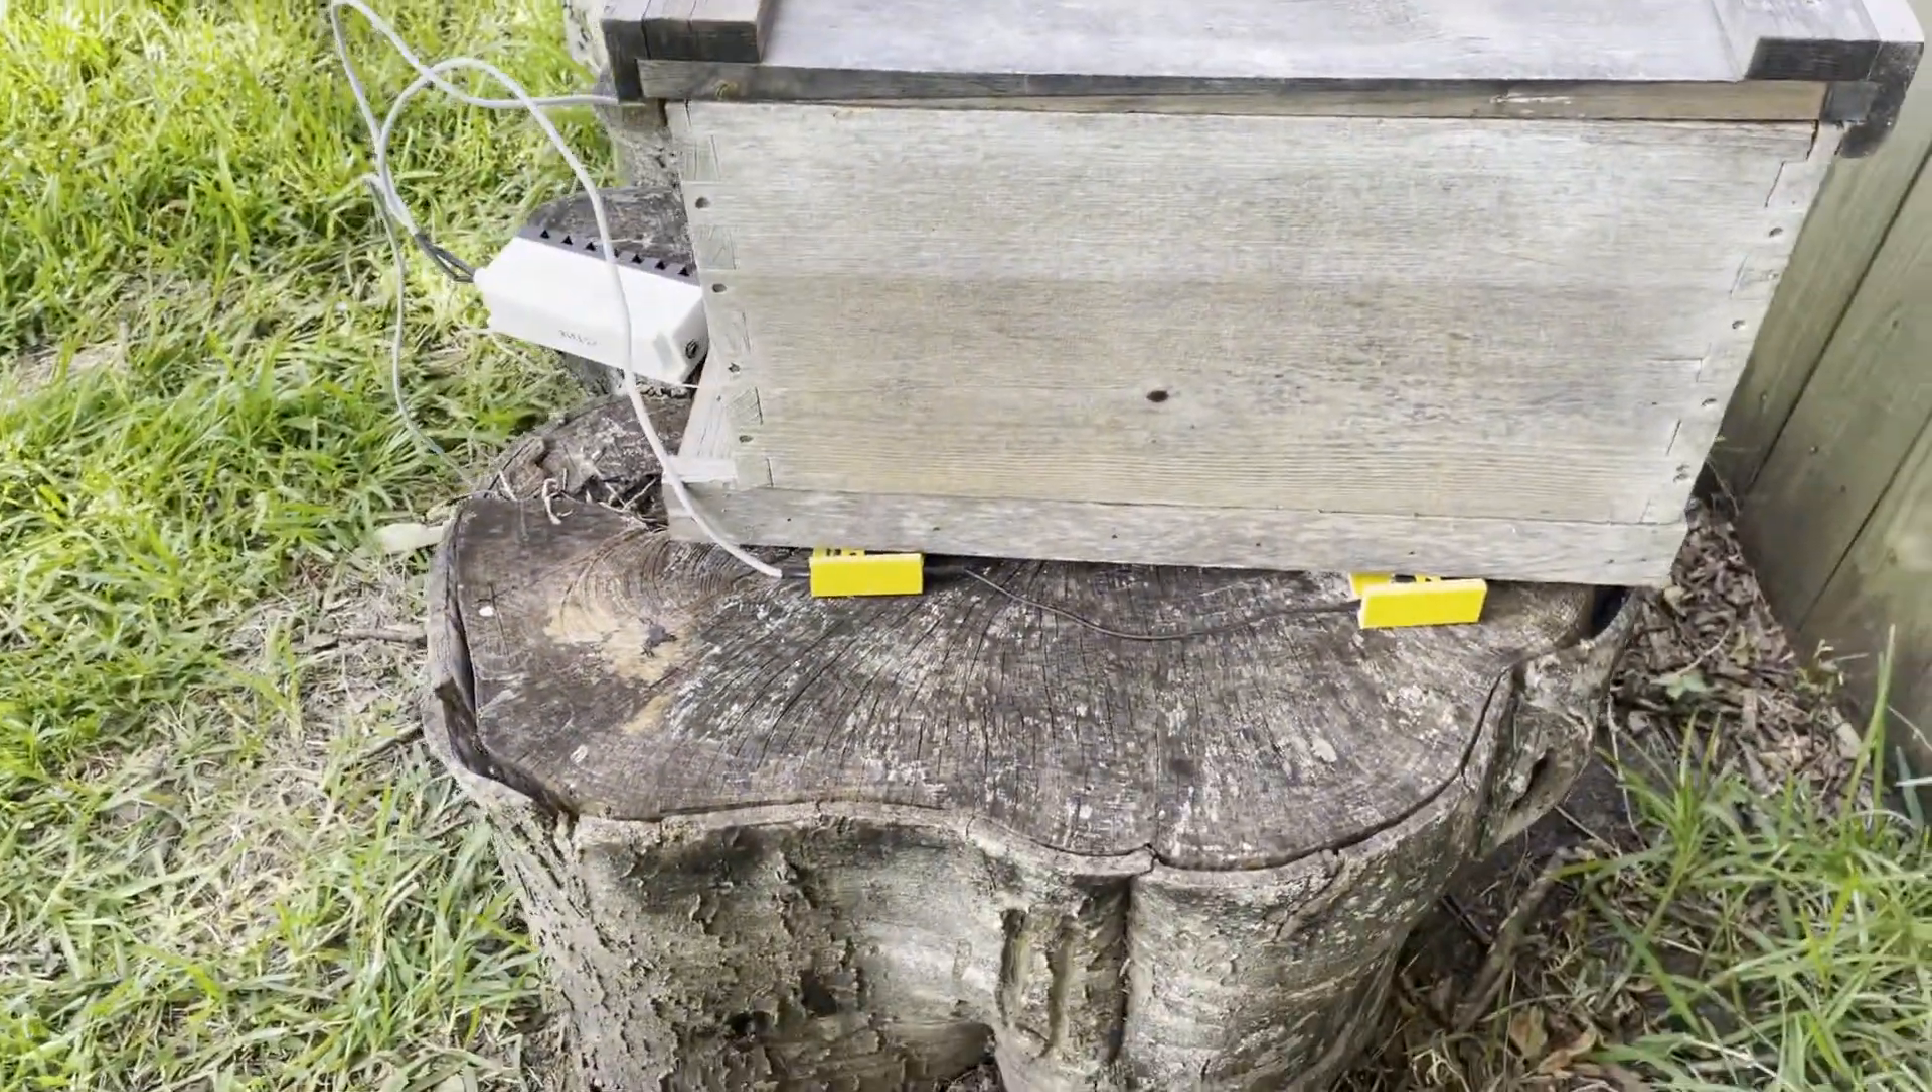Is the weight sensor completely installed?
Yes.